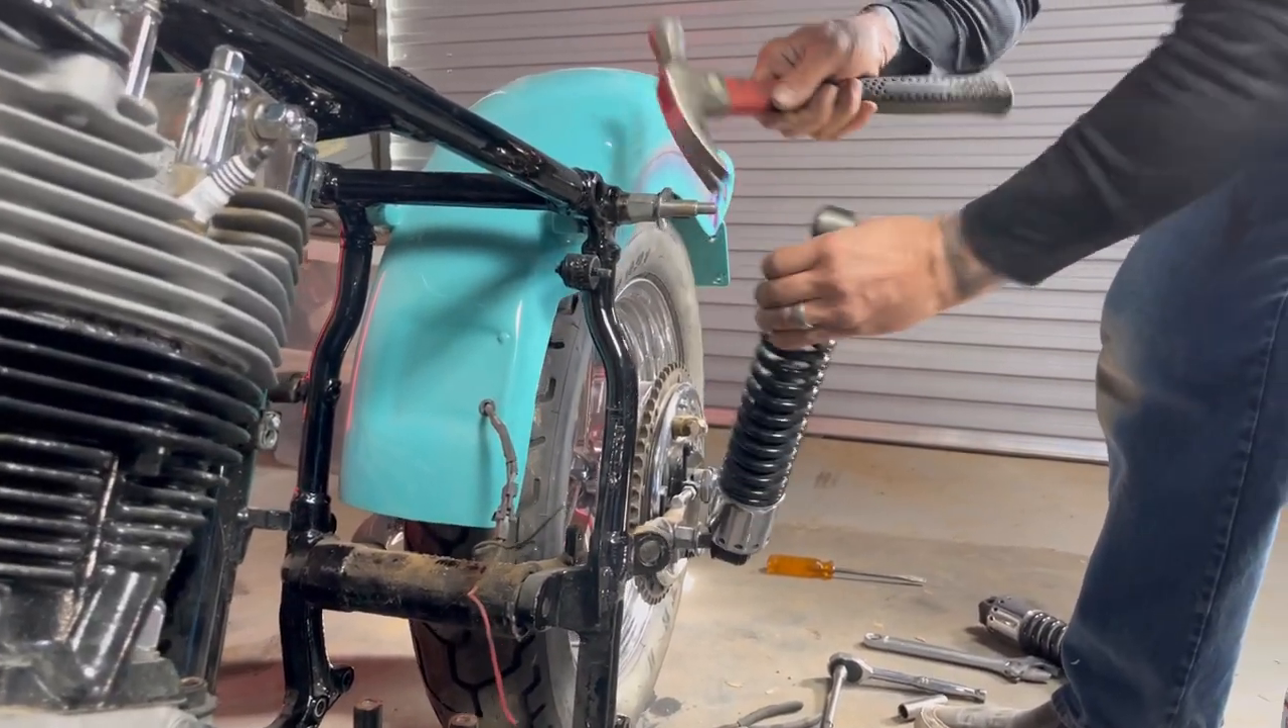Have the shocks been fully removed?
No.